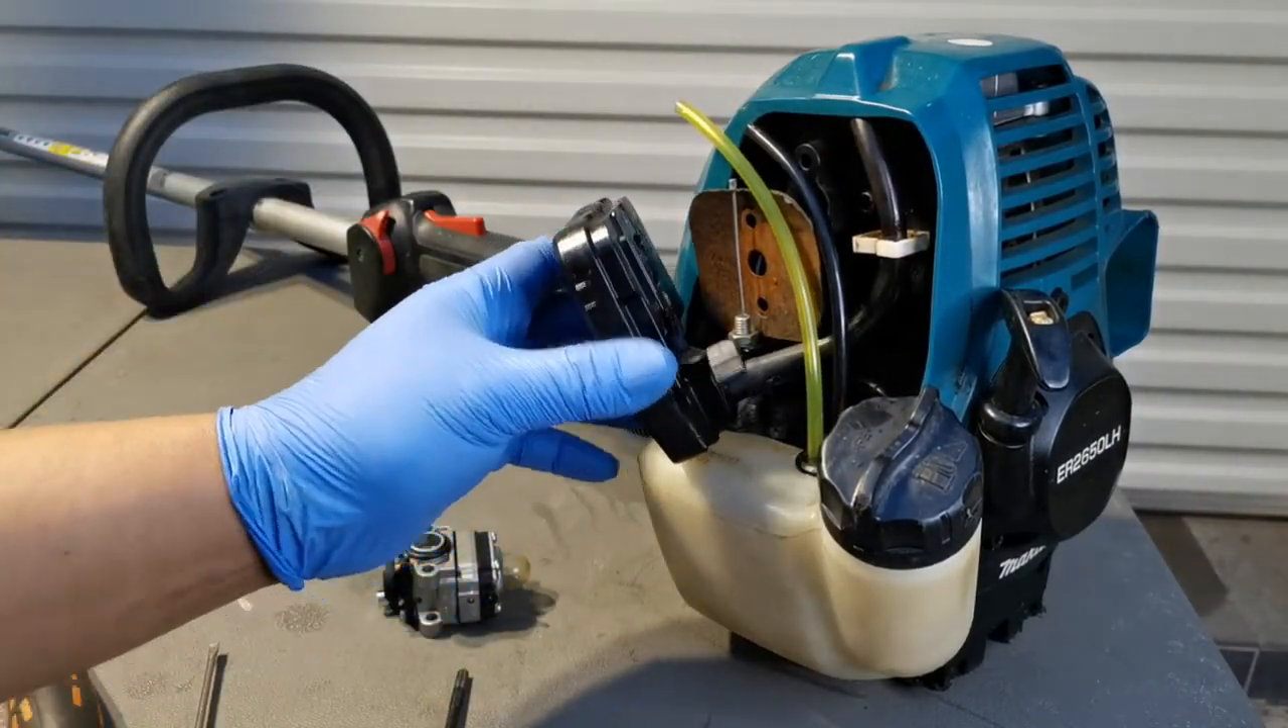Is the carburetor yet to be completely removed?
No.